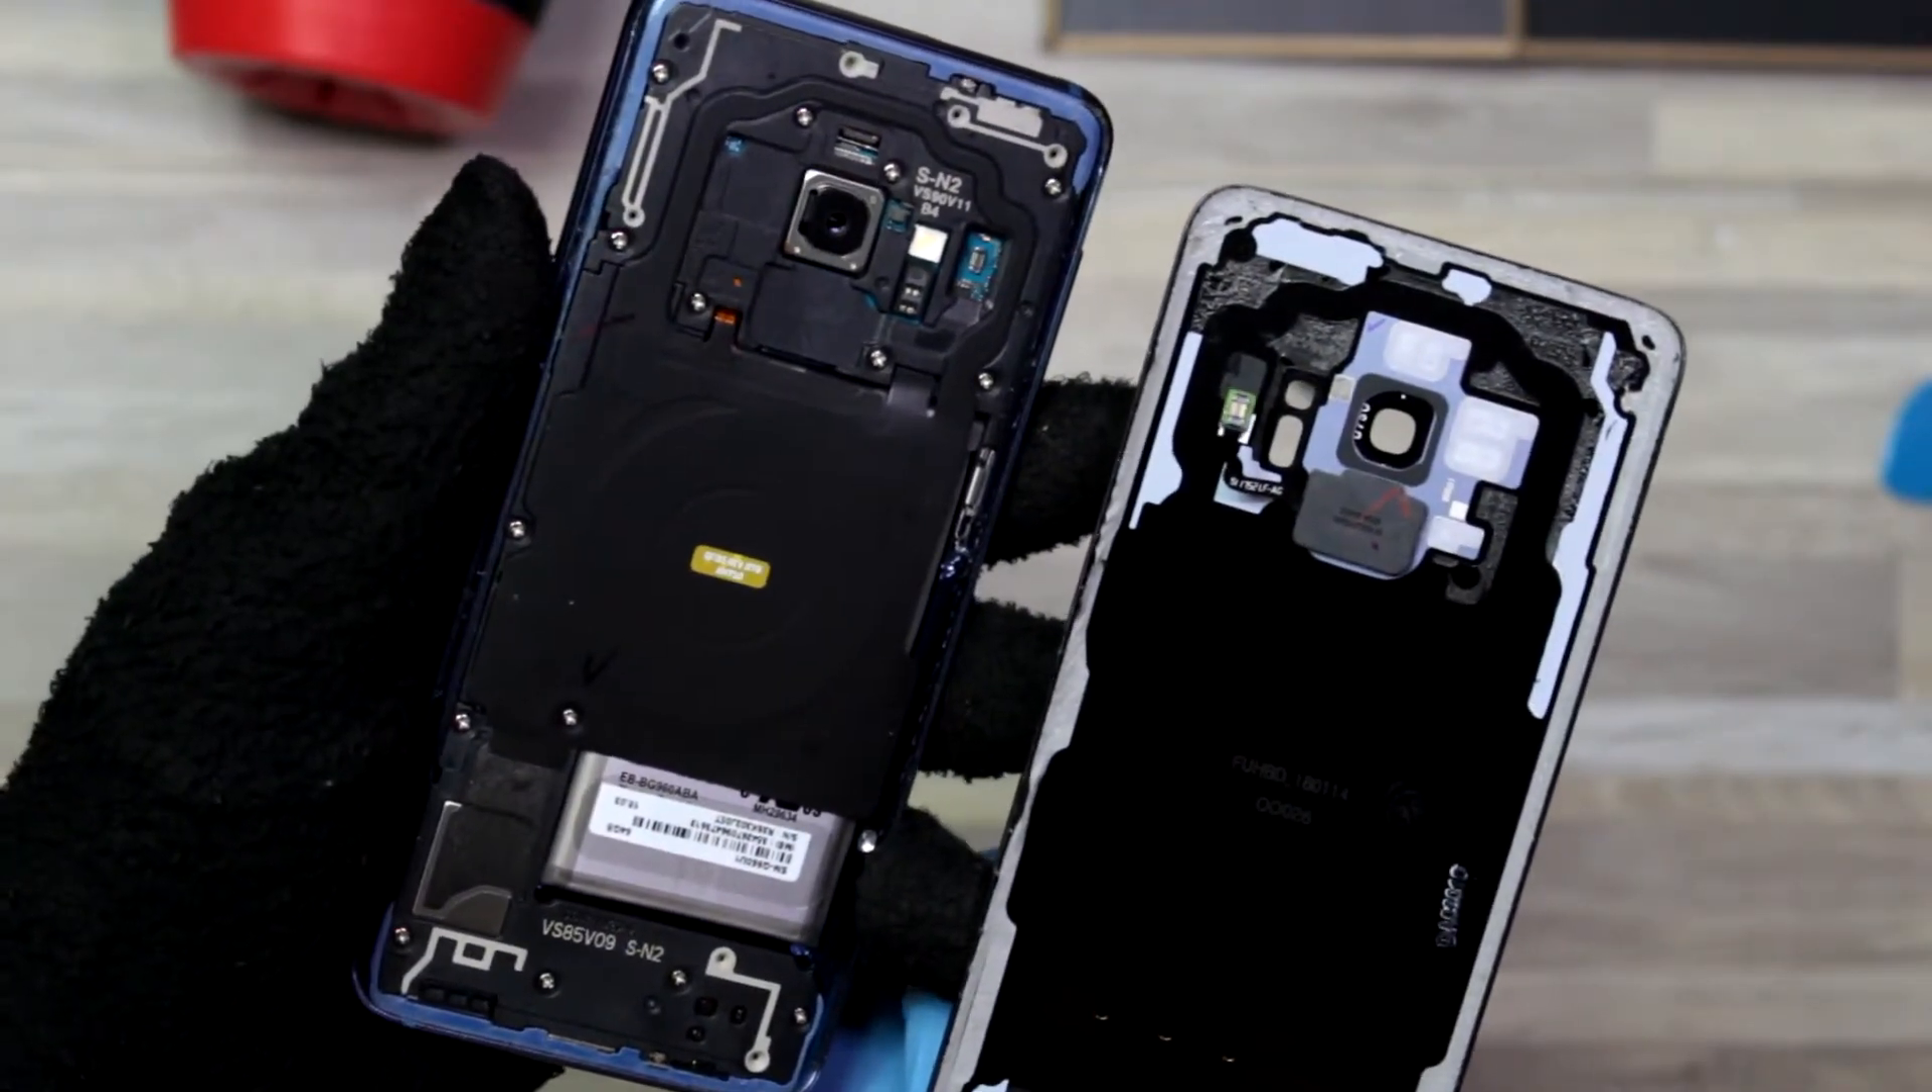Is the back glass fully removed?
Yes.